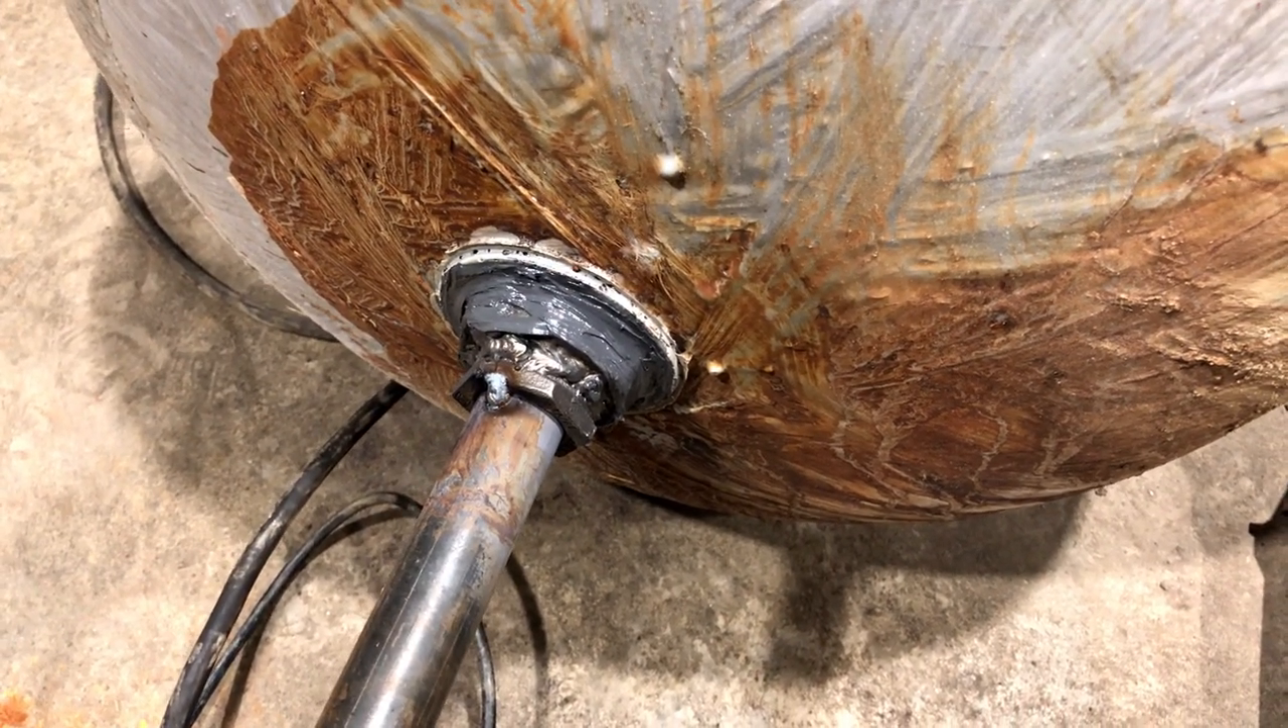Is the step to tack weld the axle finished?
Yes.